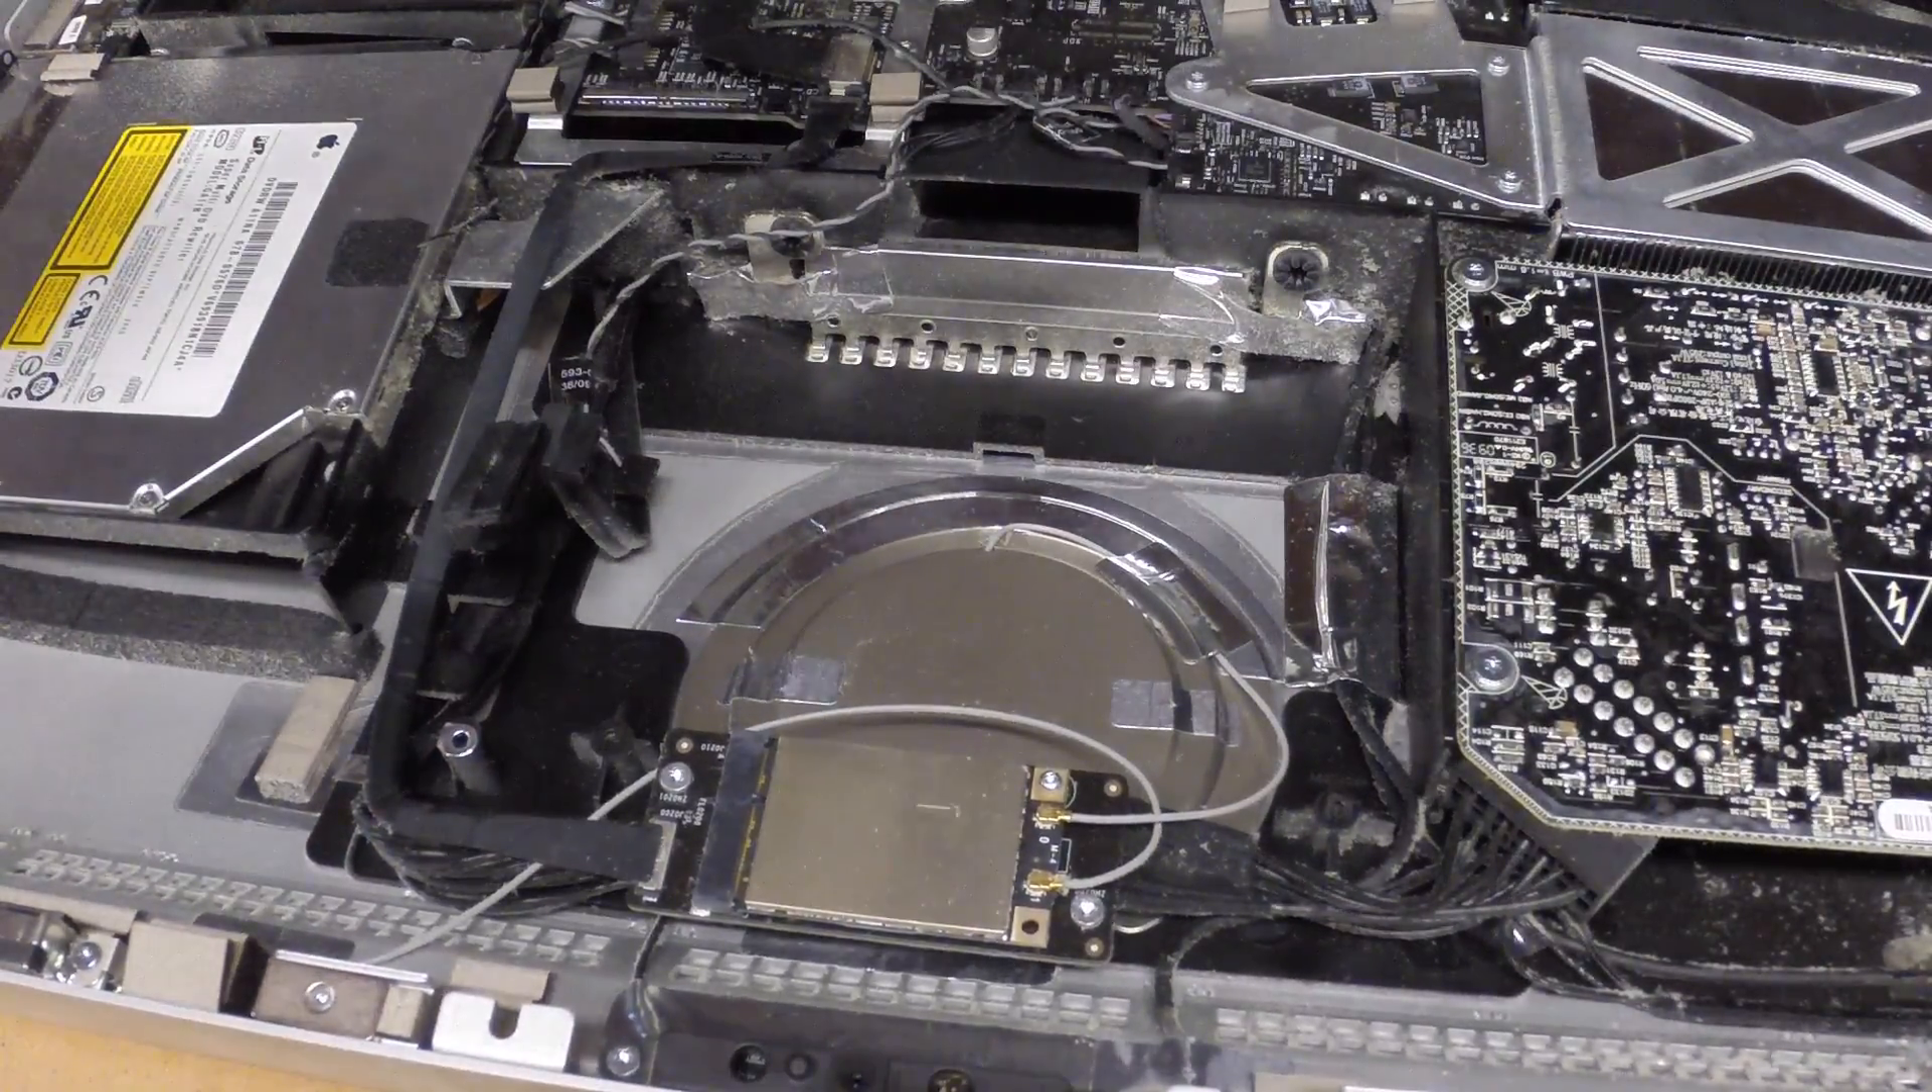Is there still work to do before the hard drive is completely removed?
No.